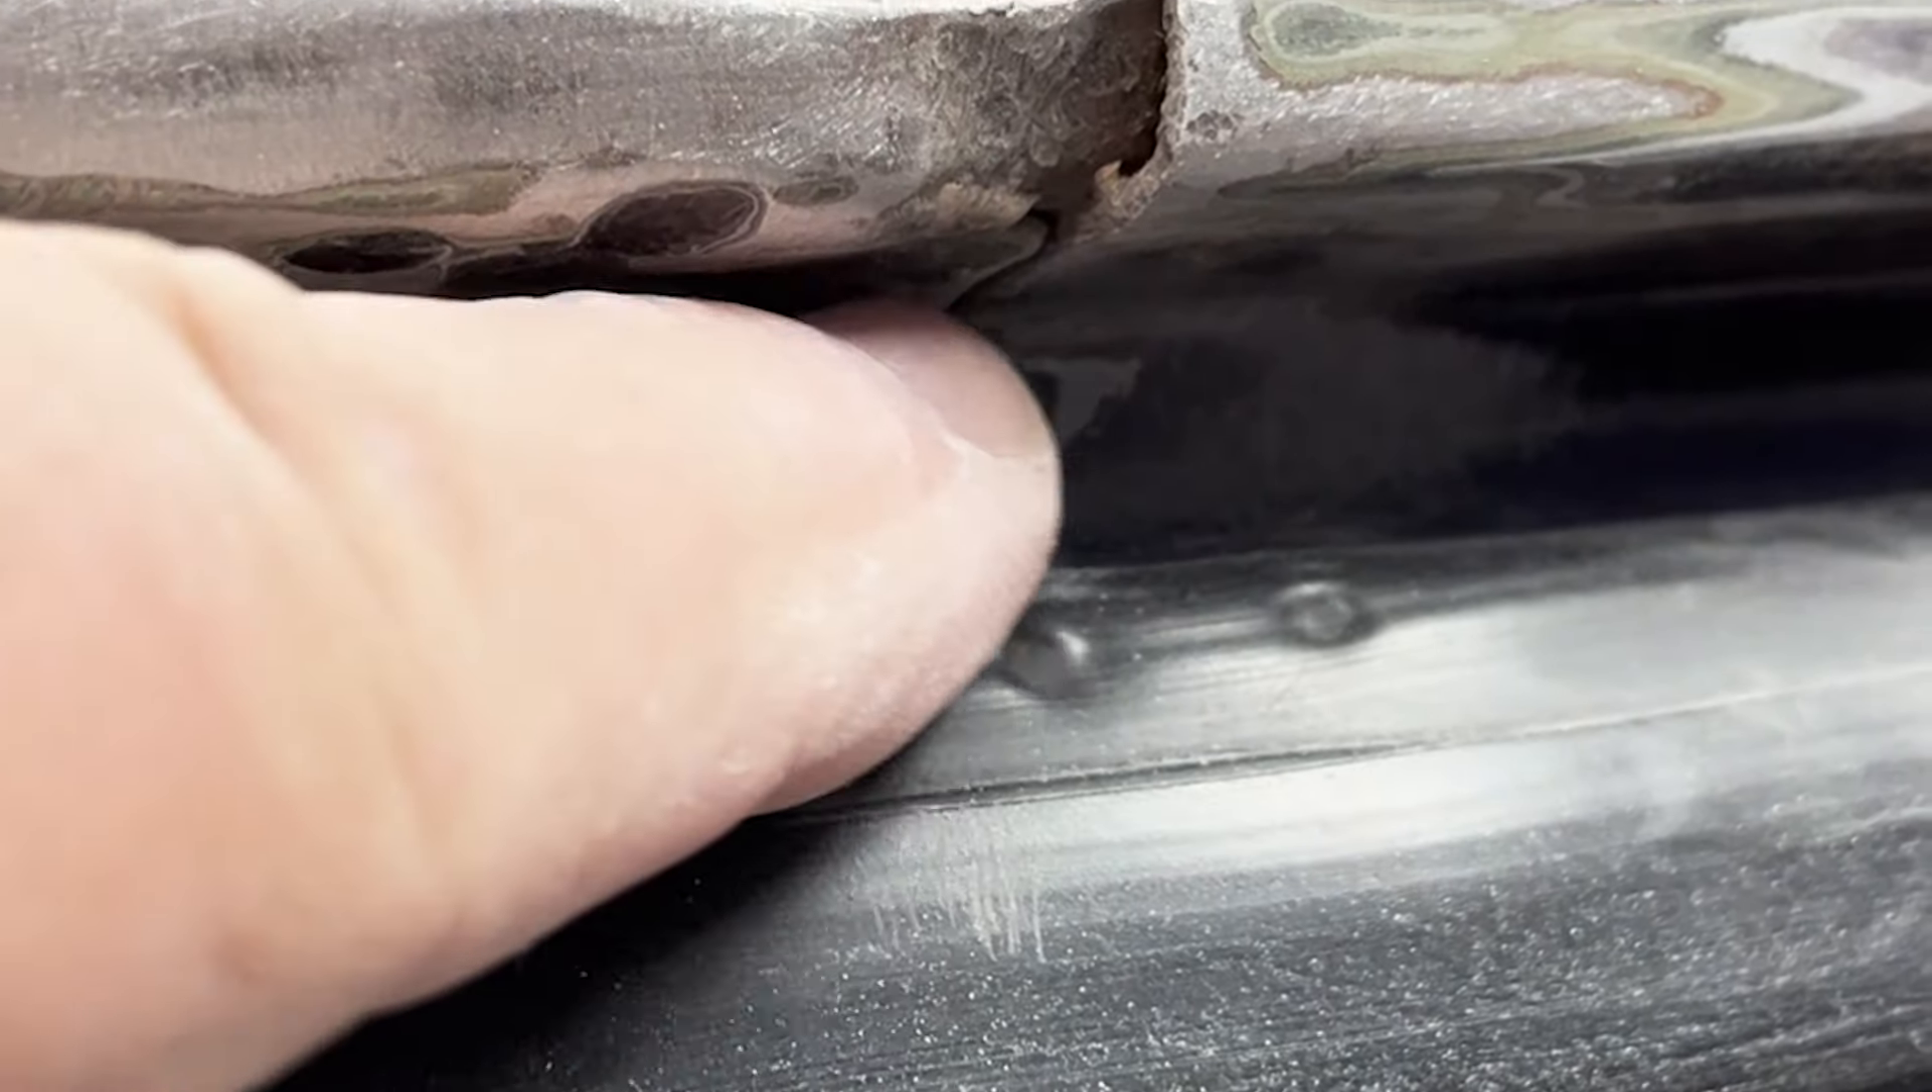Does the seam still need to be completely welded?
Yes.